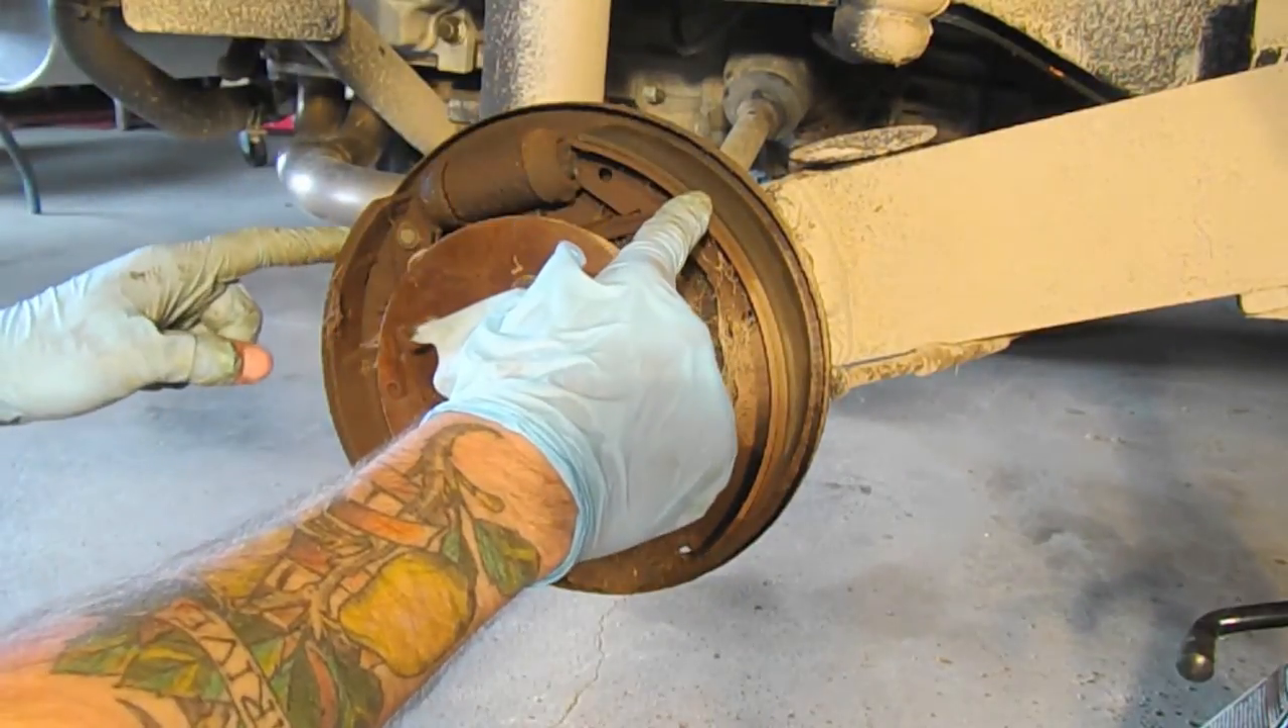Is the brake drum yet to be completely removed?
No.